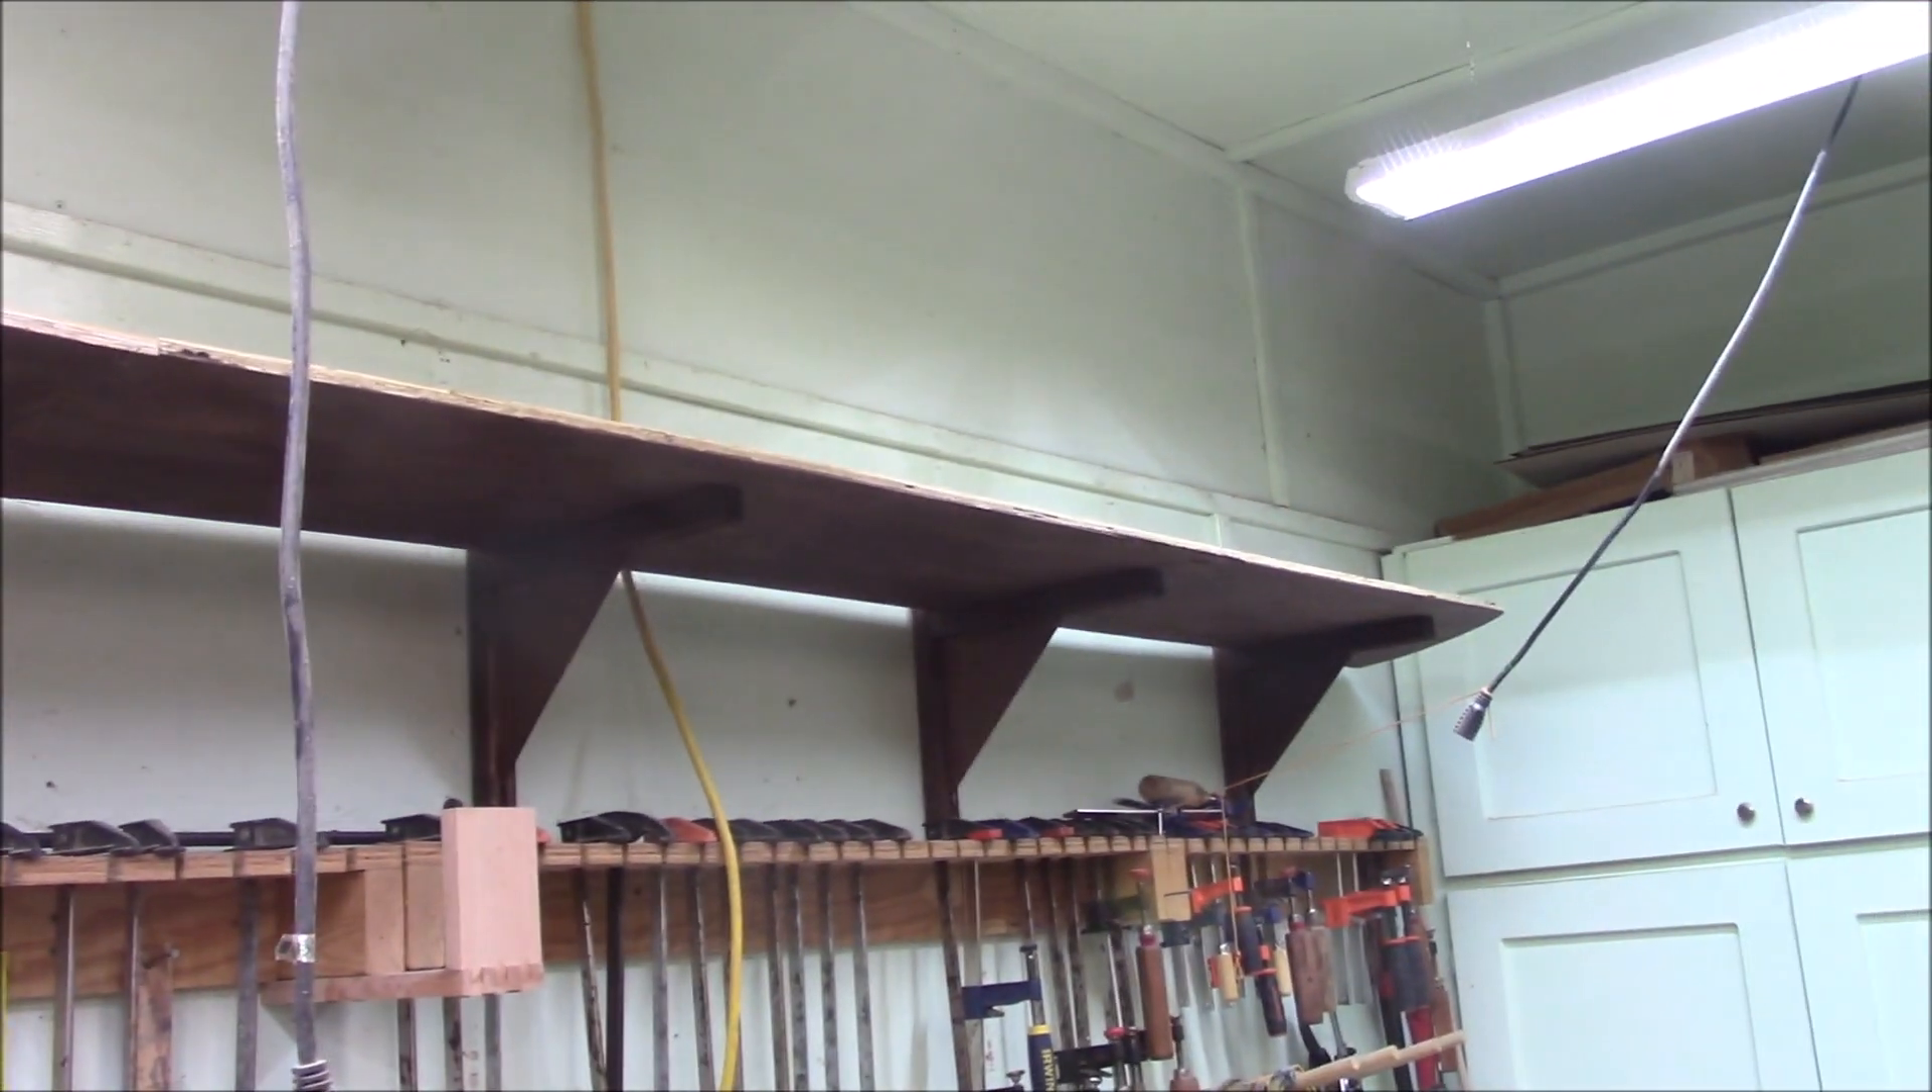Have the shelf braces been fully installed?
Yes.